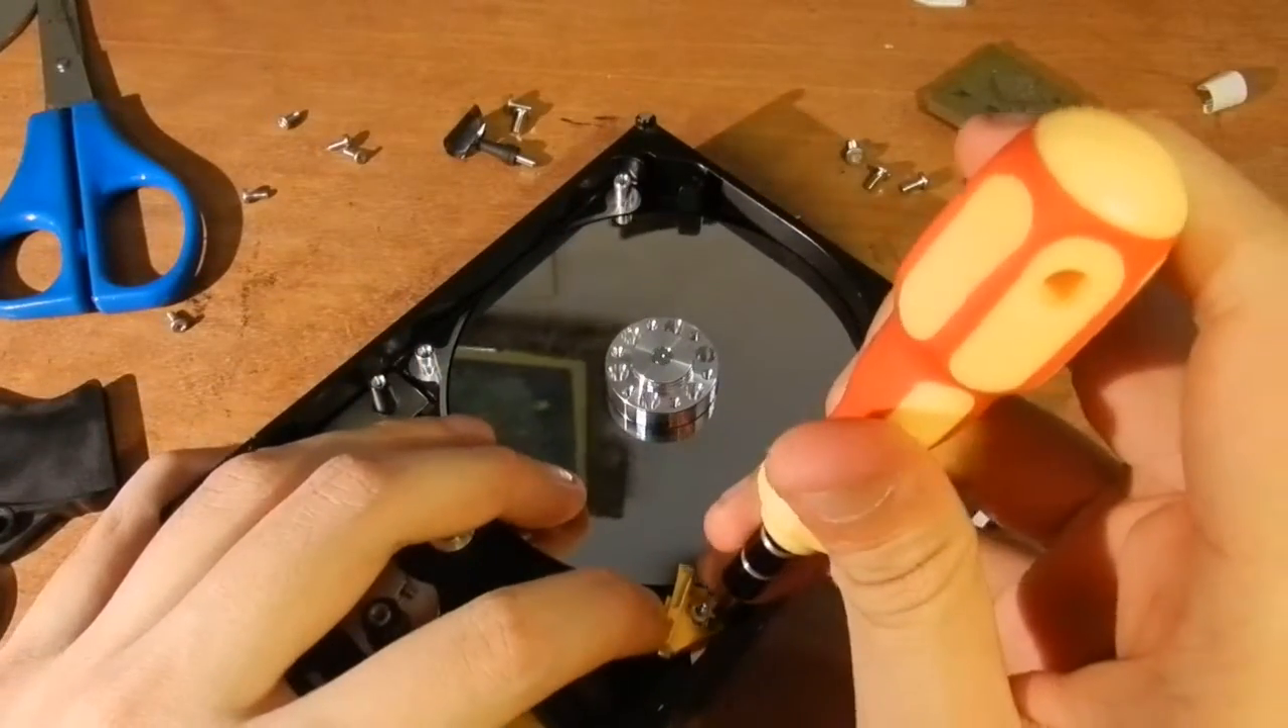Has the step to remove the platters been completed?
No.